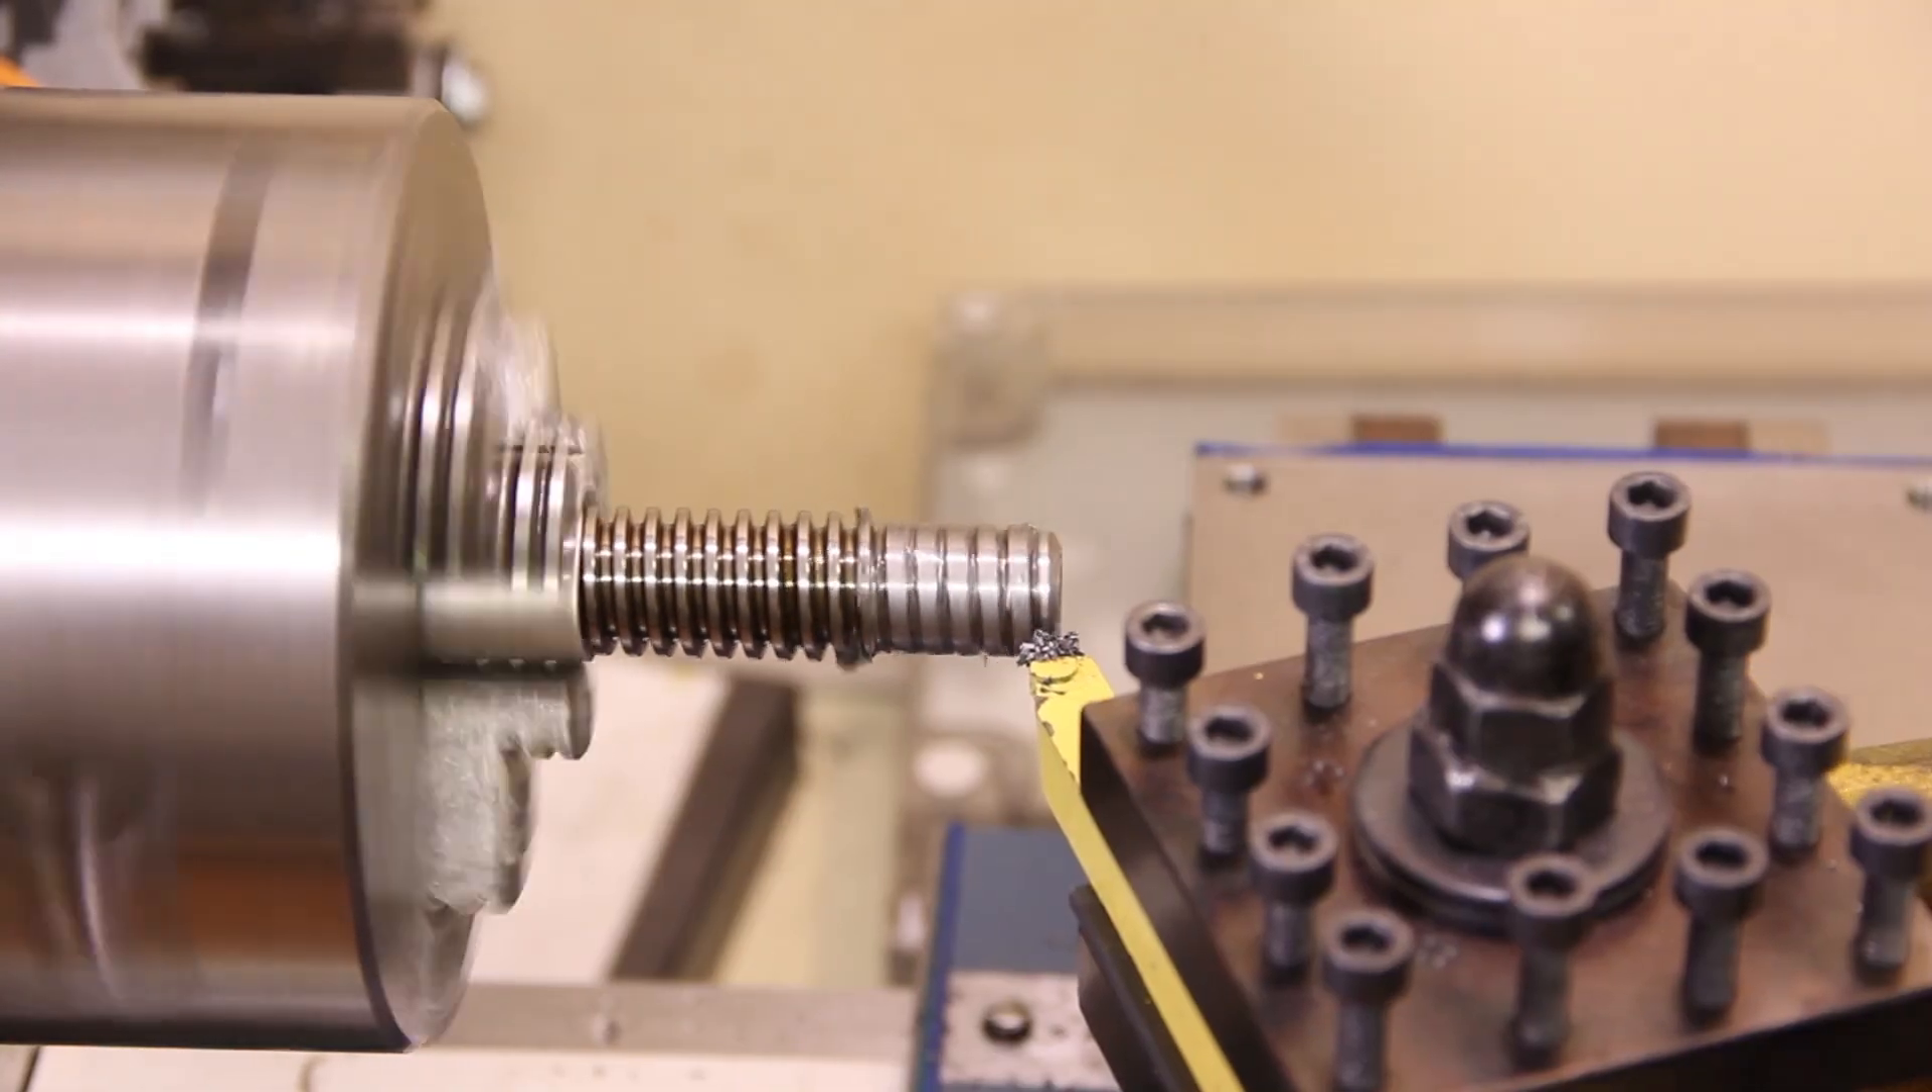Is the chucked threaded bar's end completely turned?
No.